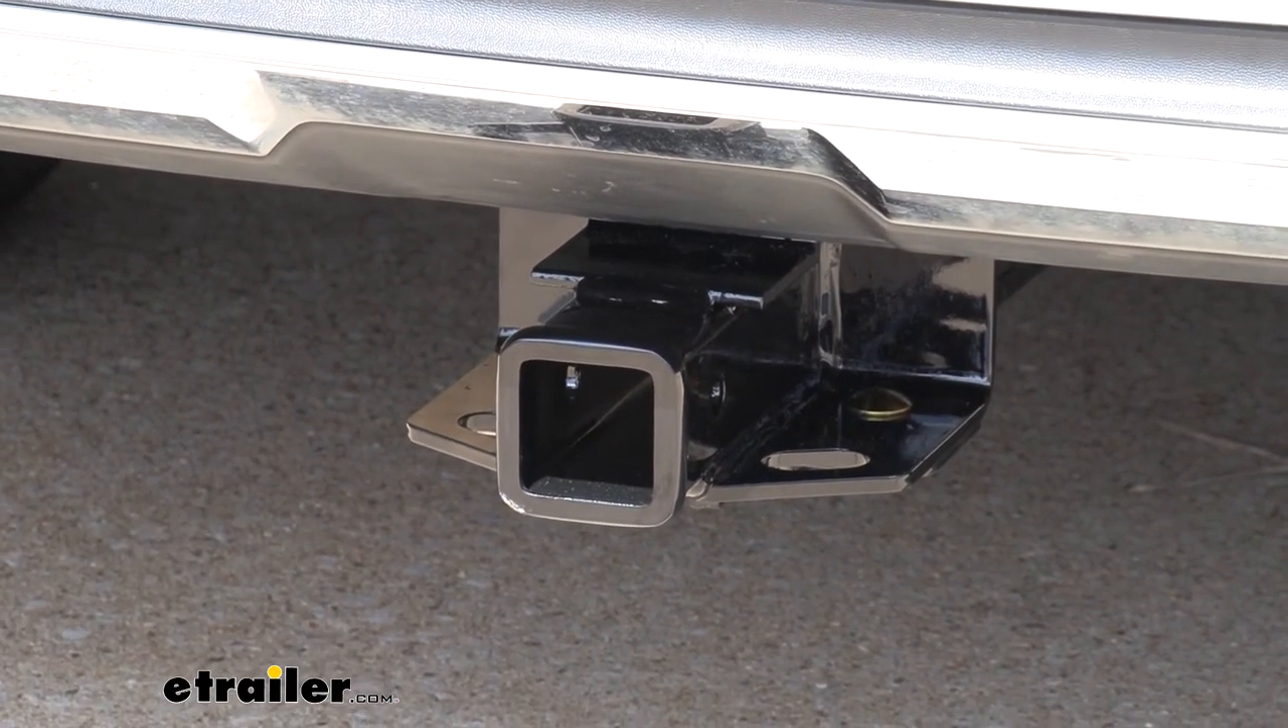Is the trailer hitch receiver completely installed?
Yes.